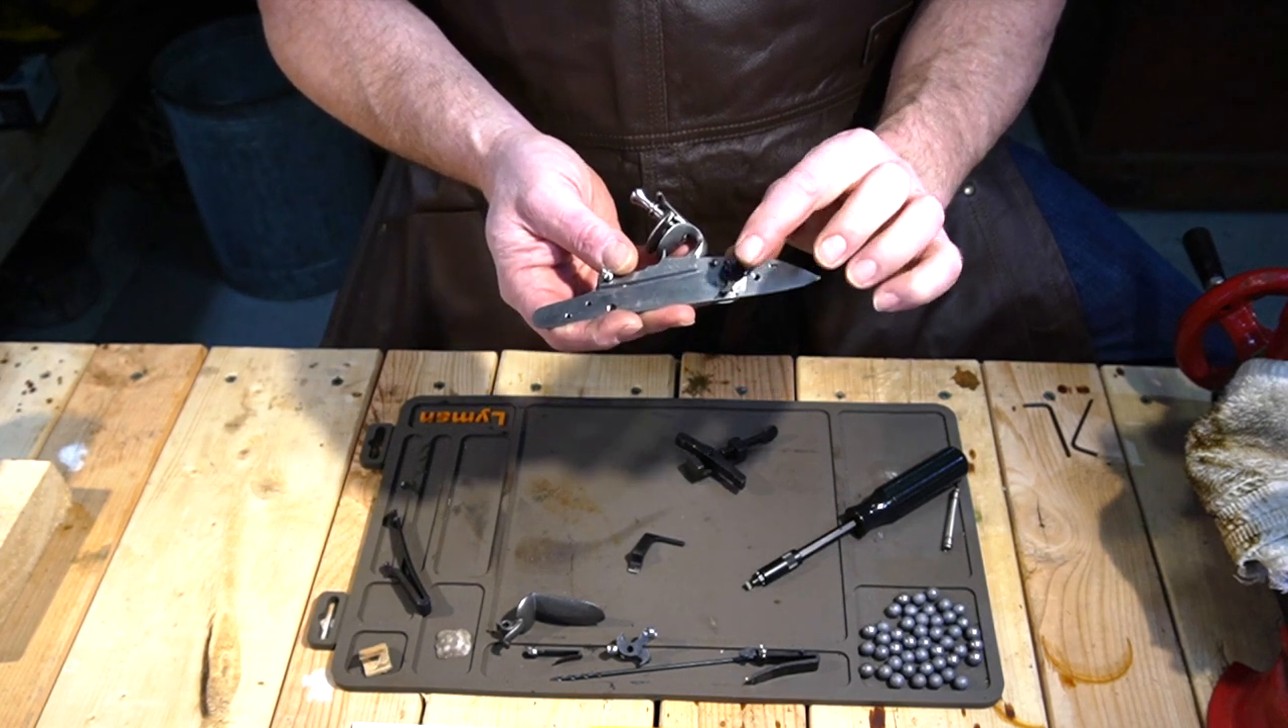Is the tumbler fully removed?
No.